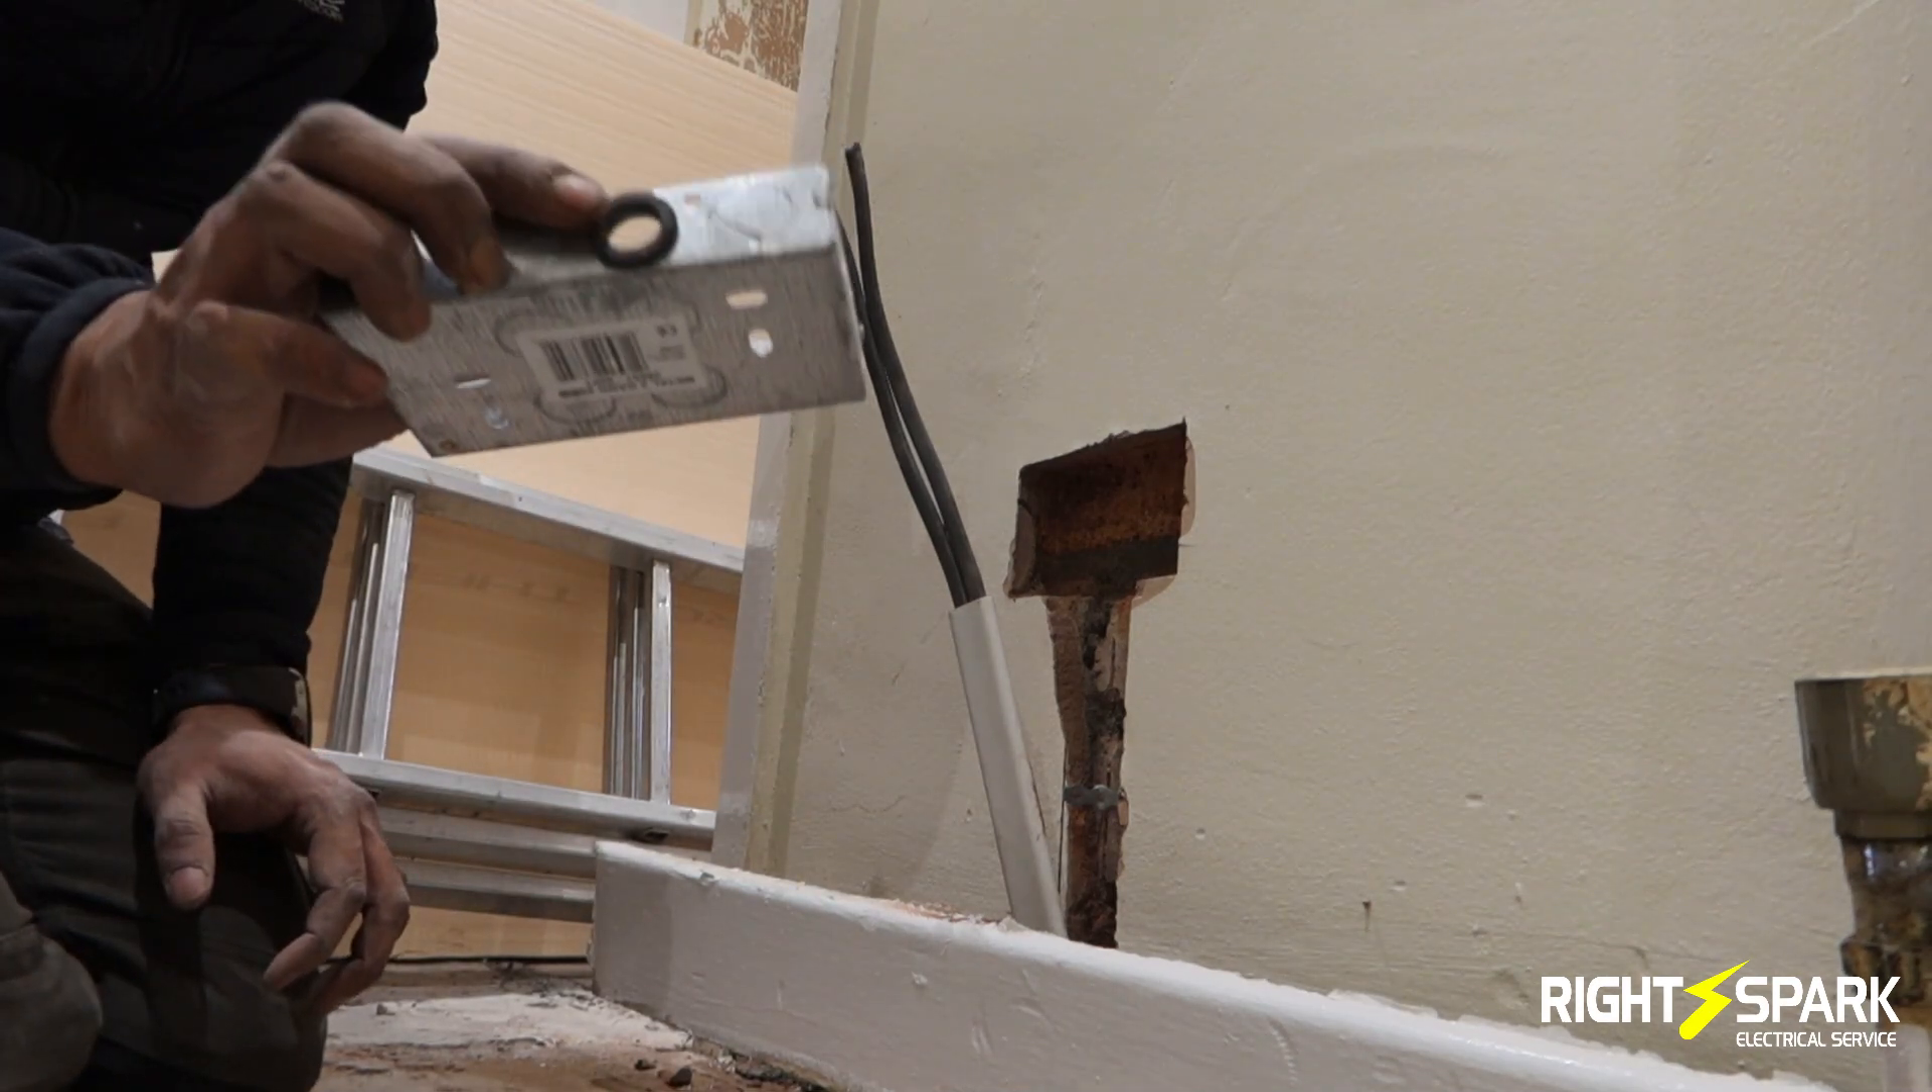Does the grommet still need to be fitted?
No.